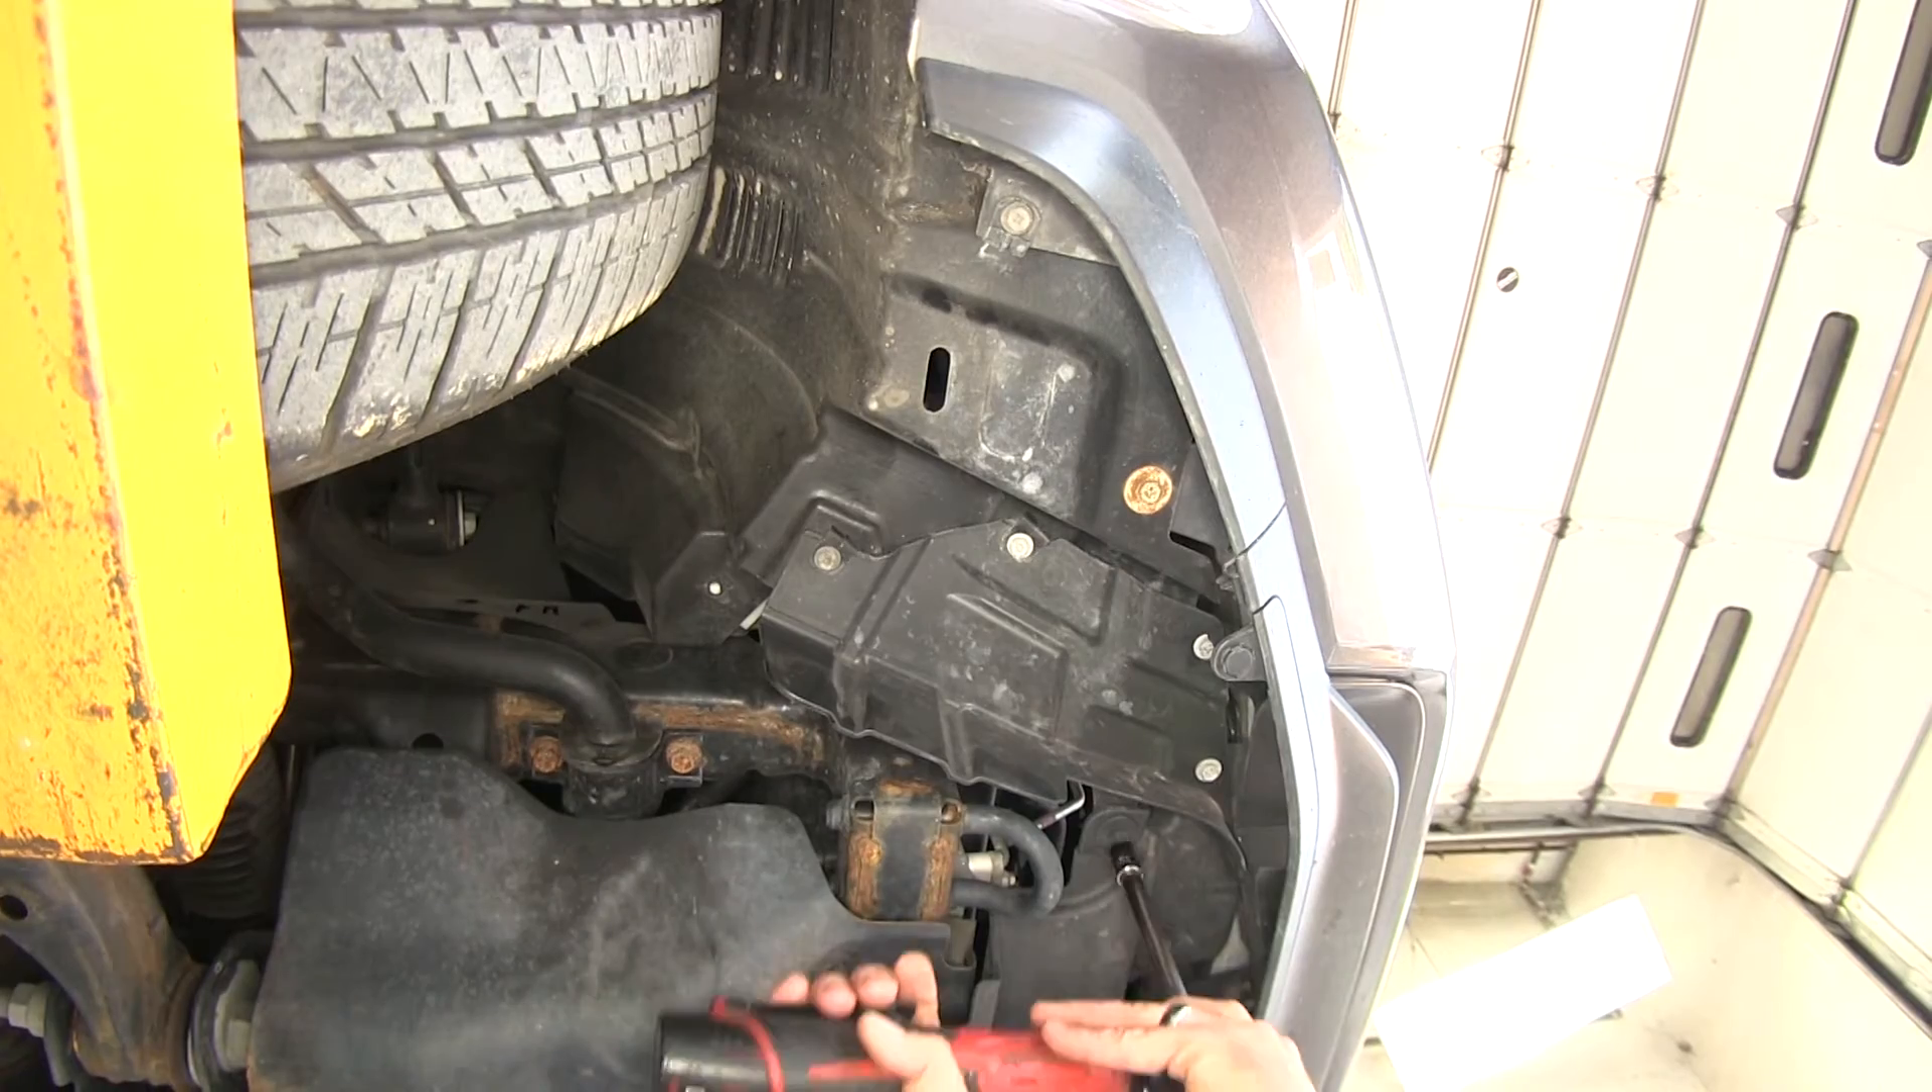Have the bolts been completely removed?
No.